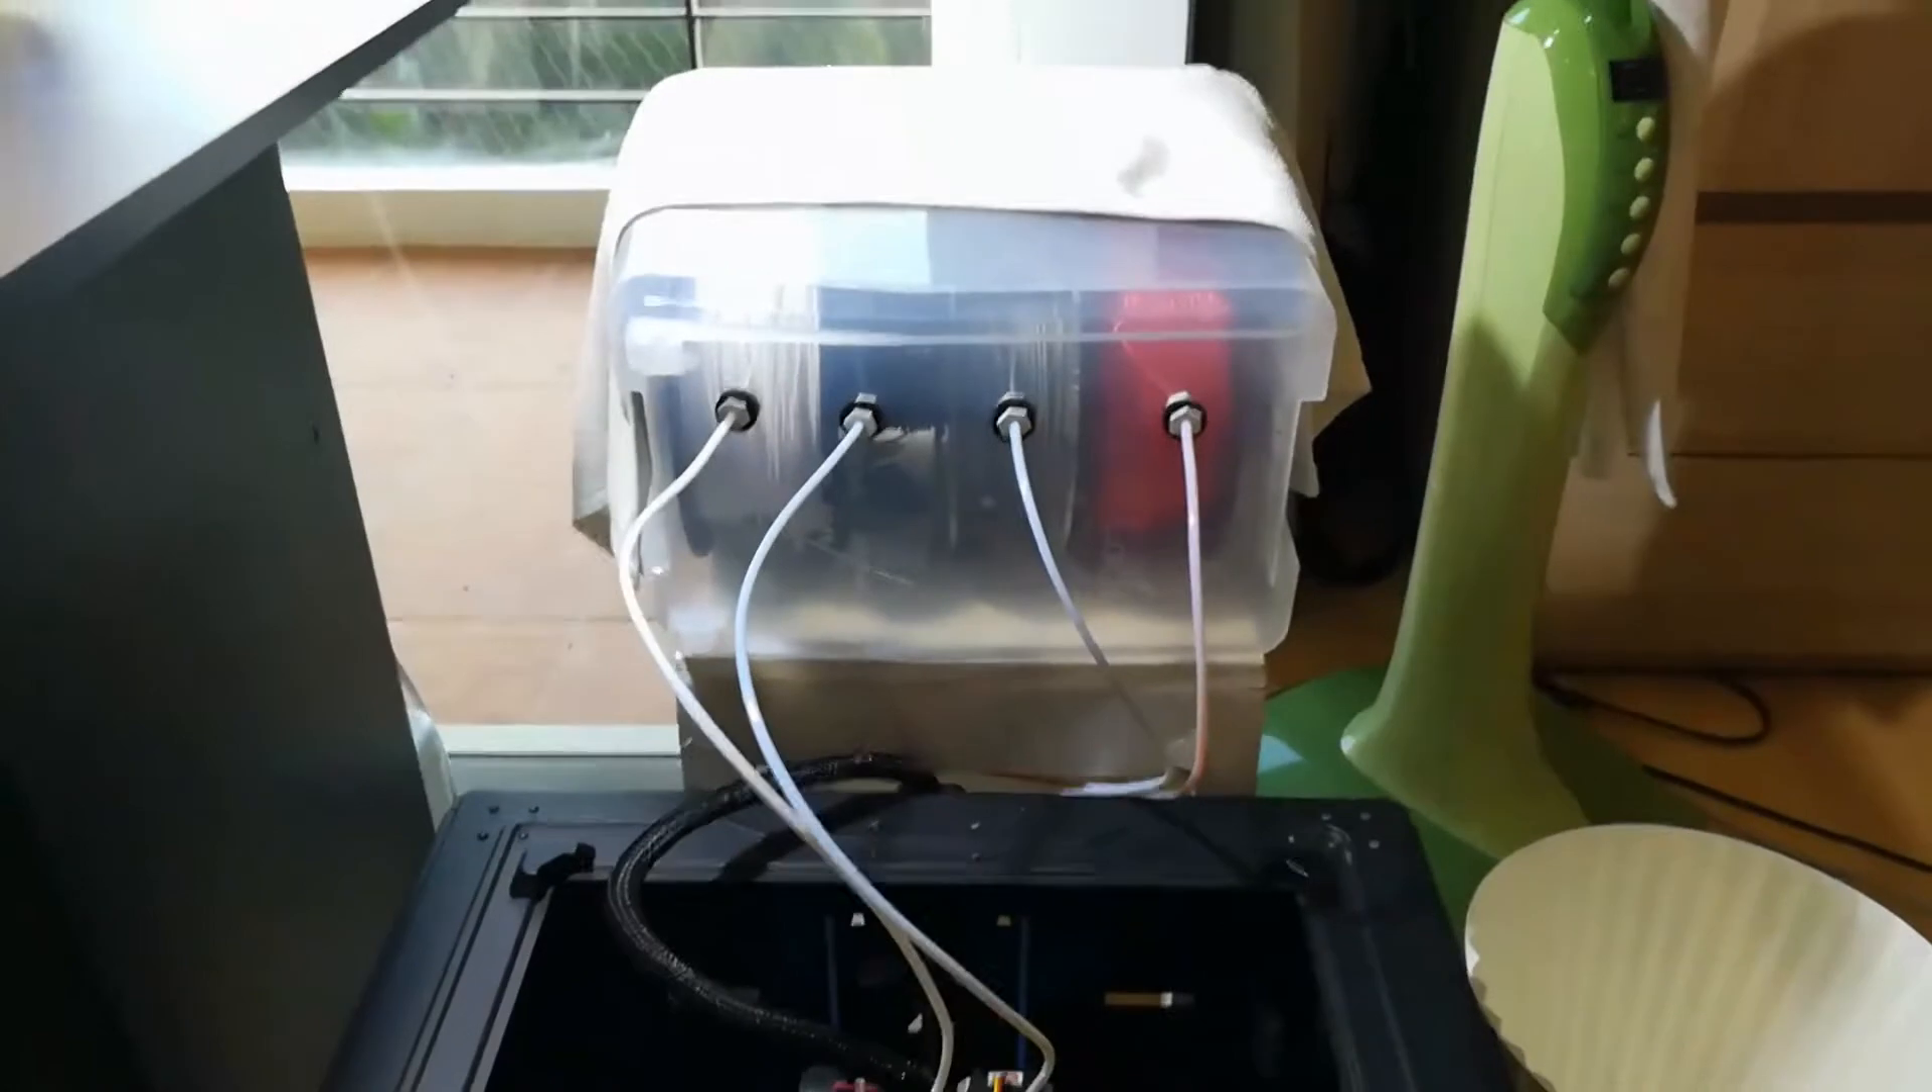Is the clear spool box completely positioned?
Yes.